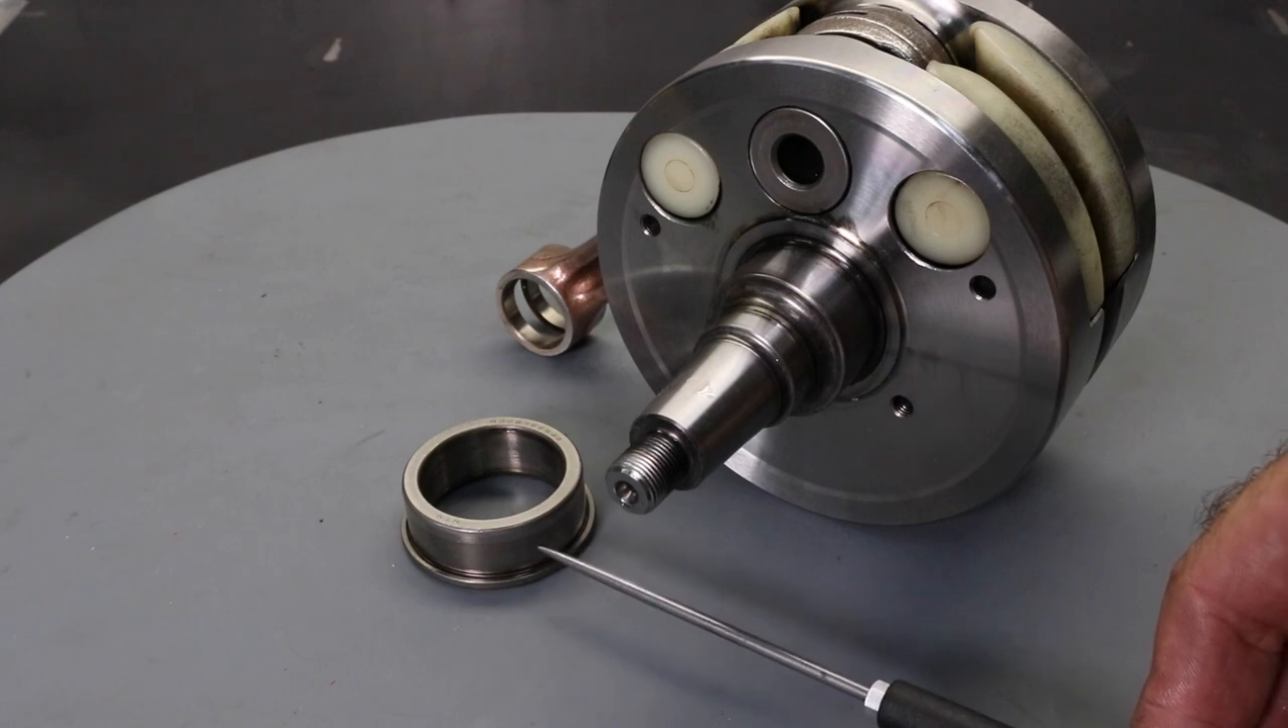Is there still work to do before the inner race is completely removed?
No.